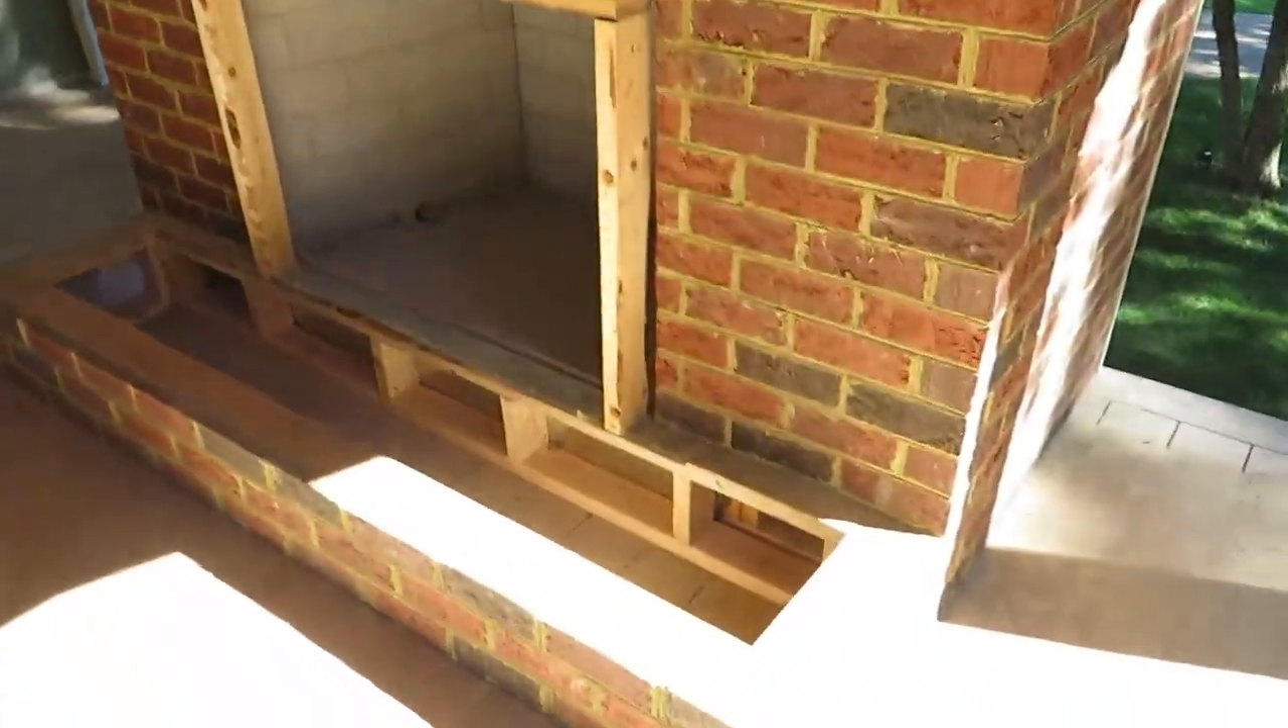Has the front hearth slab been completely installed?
No.